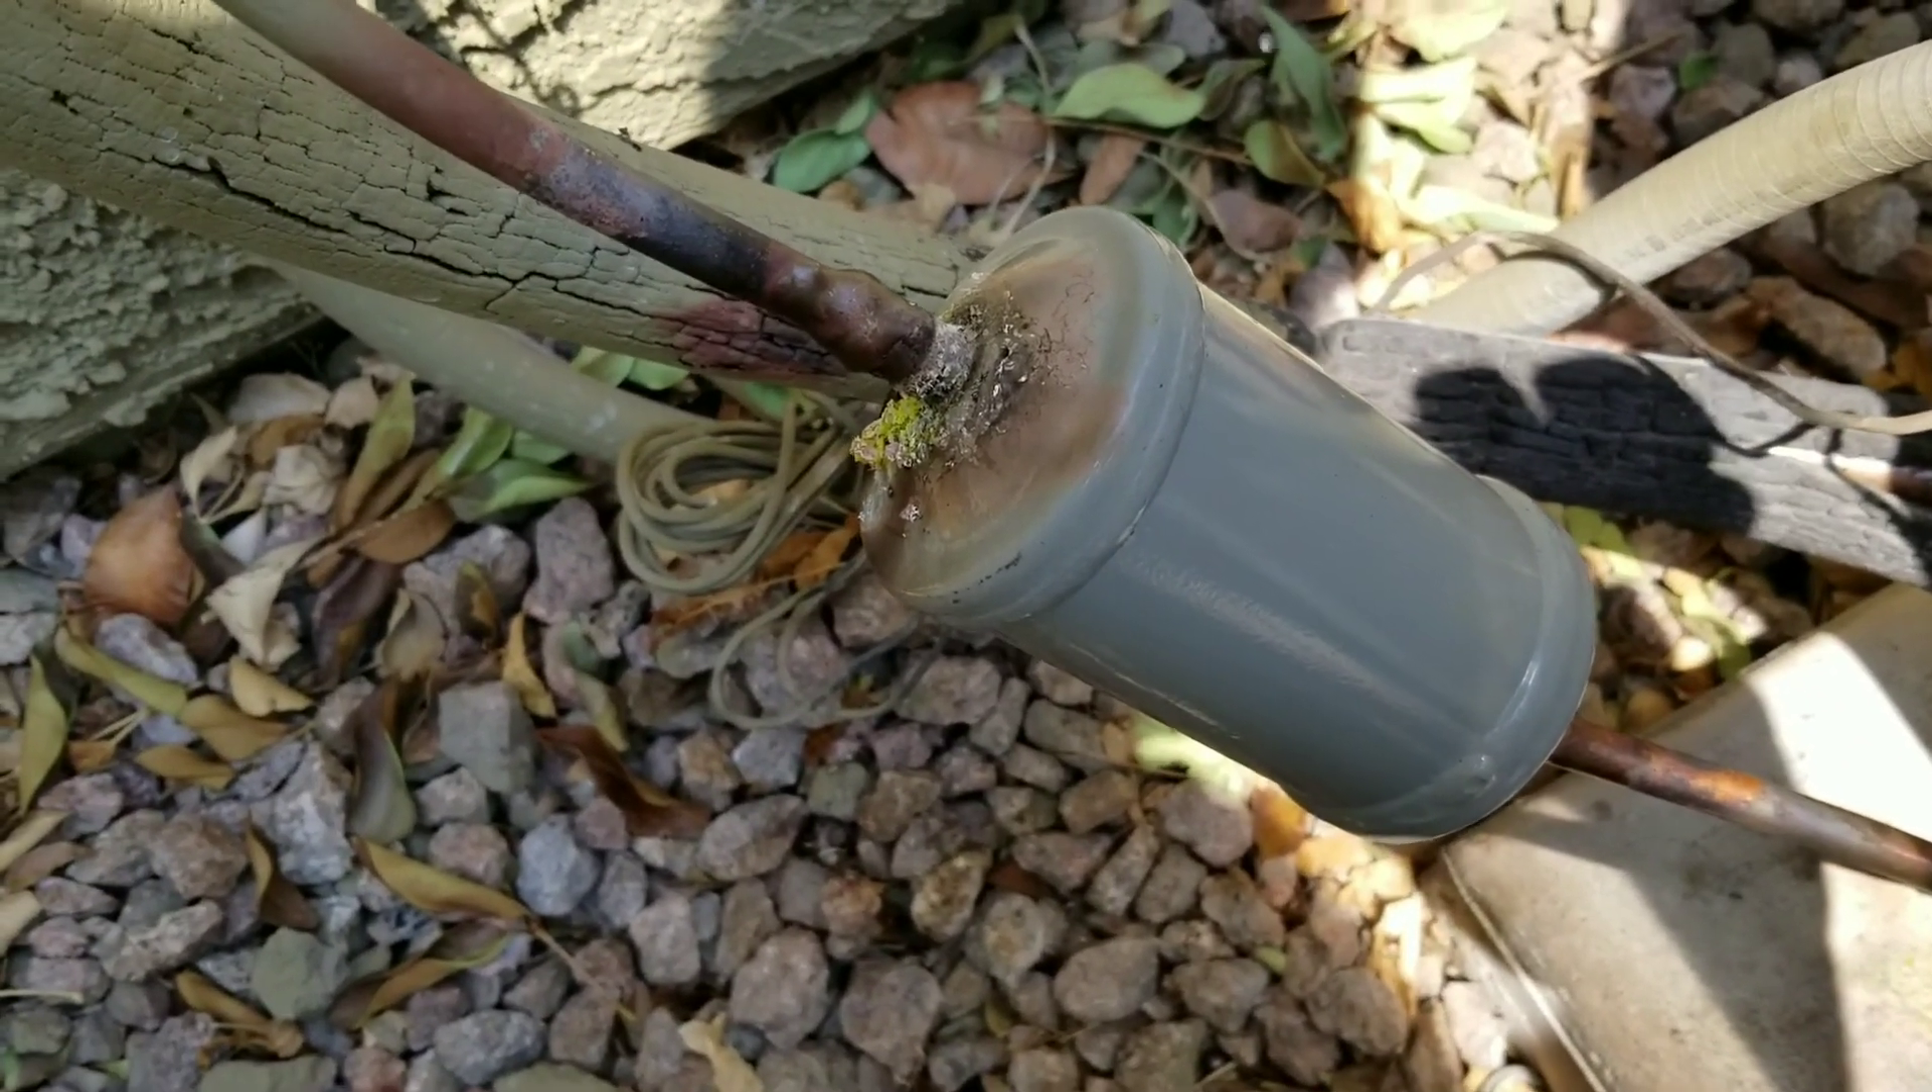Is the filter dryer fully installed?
Yes.